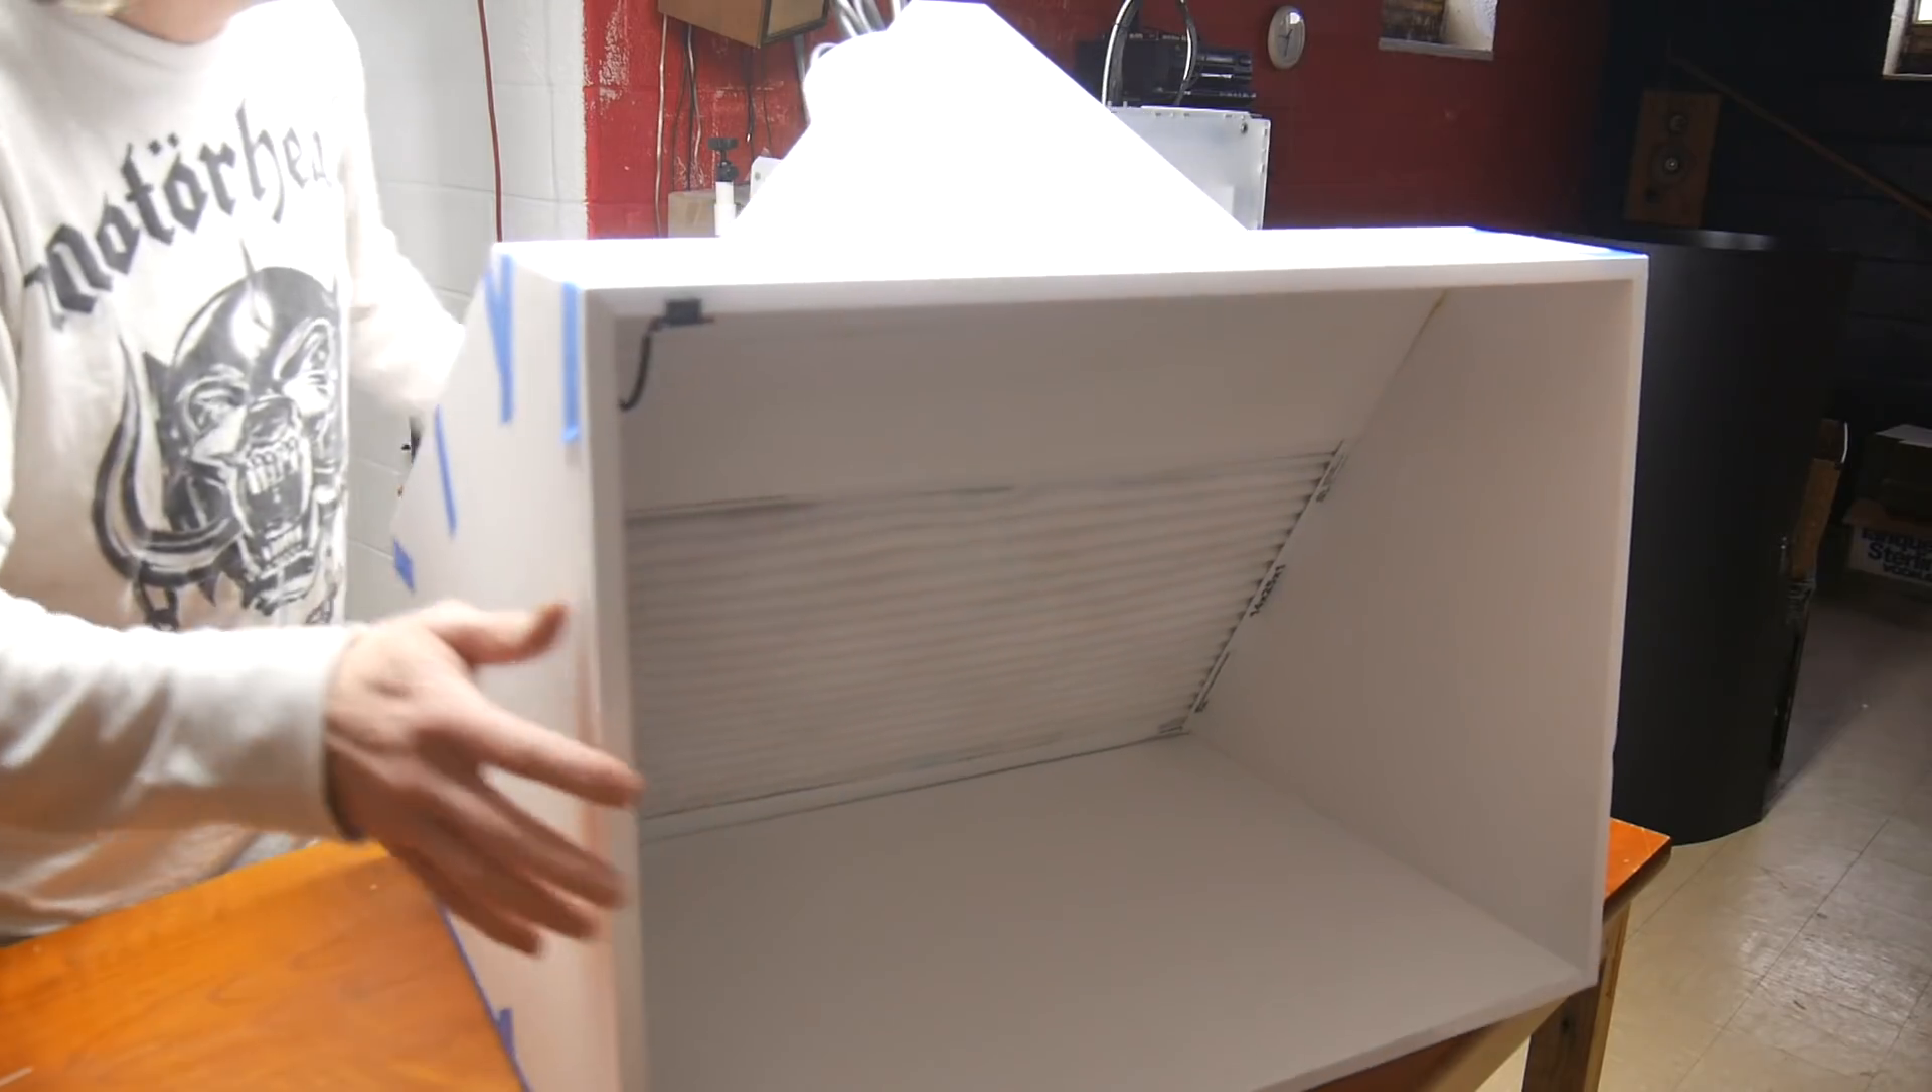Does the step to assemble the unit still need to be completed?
No.